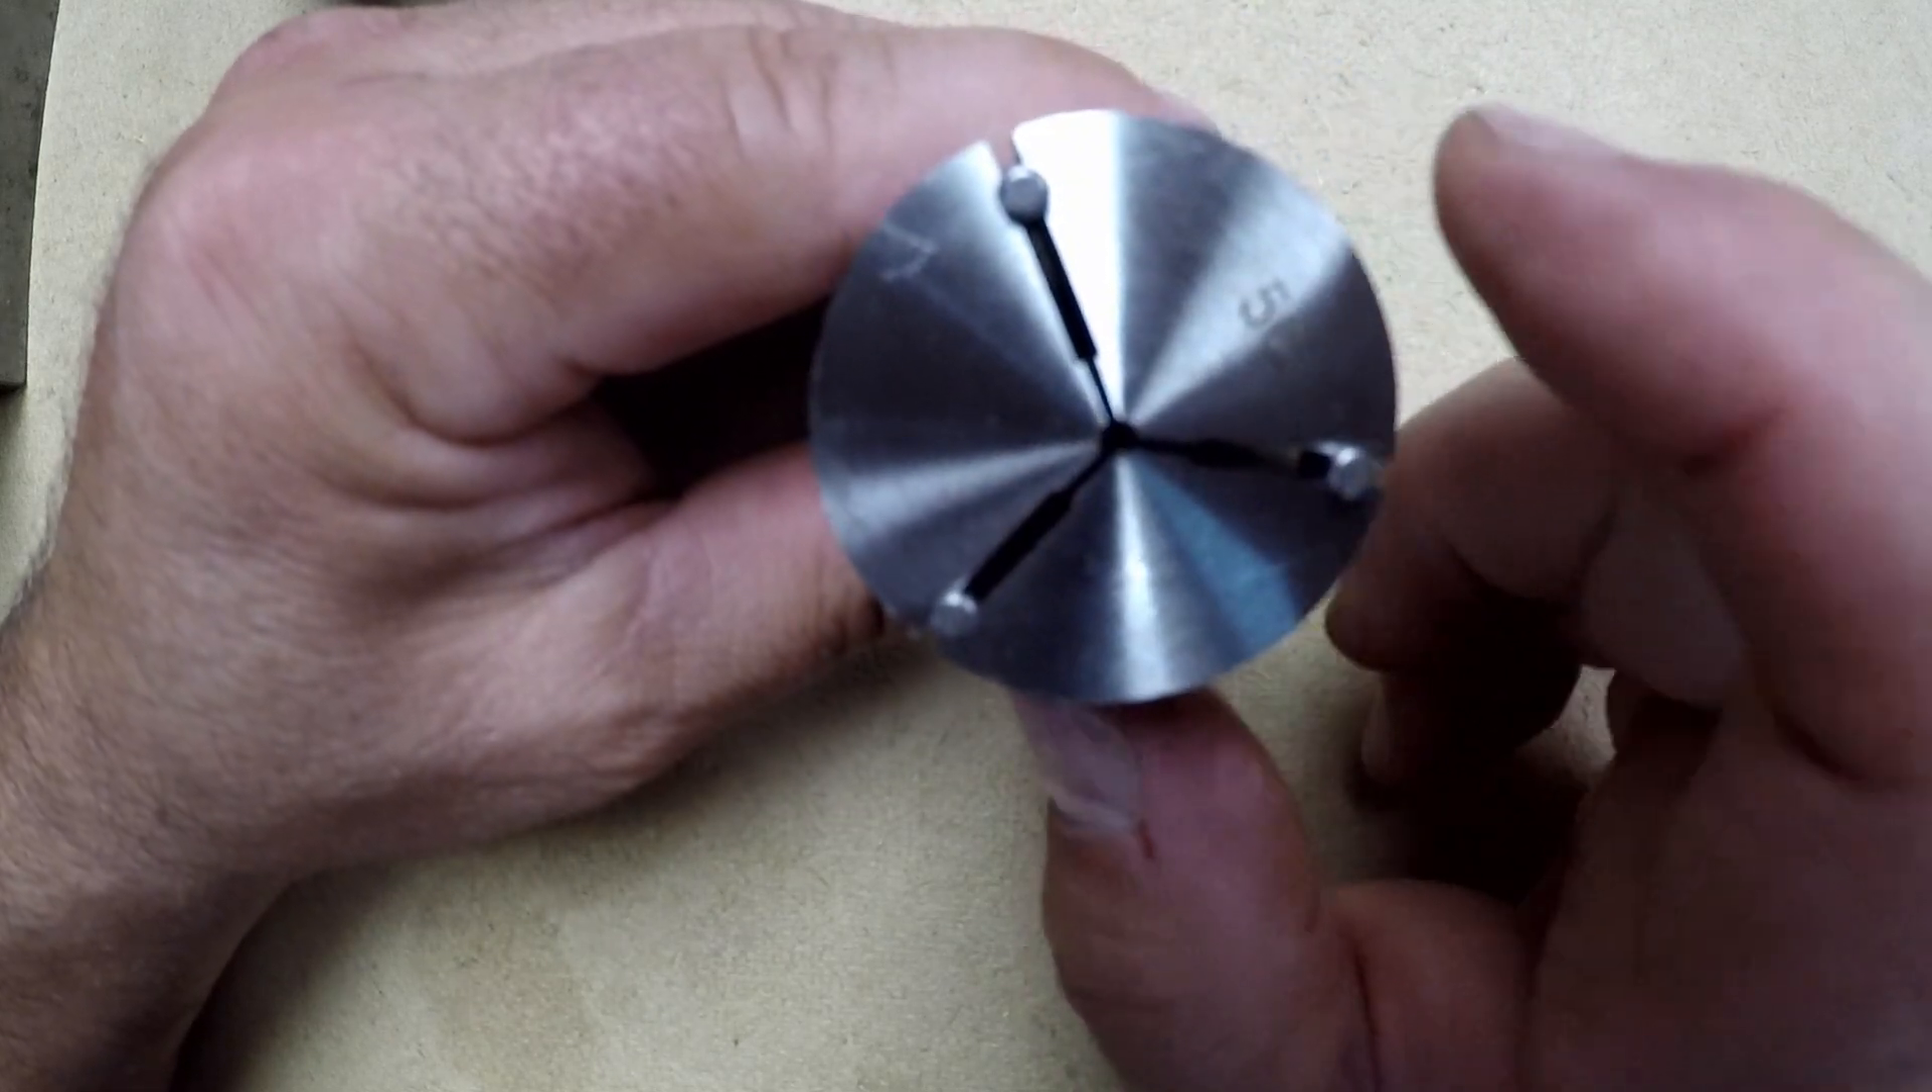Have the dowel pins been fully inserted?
Yes.